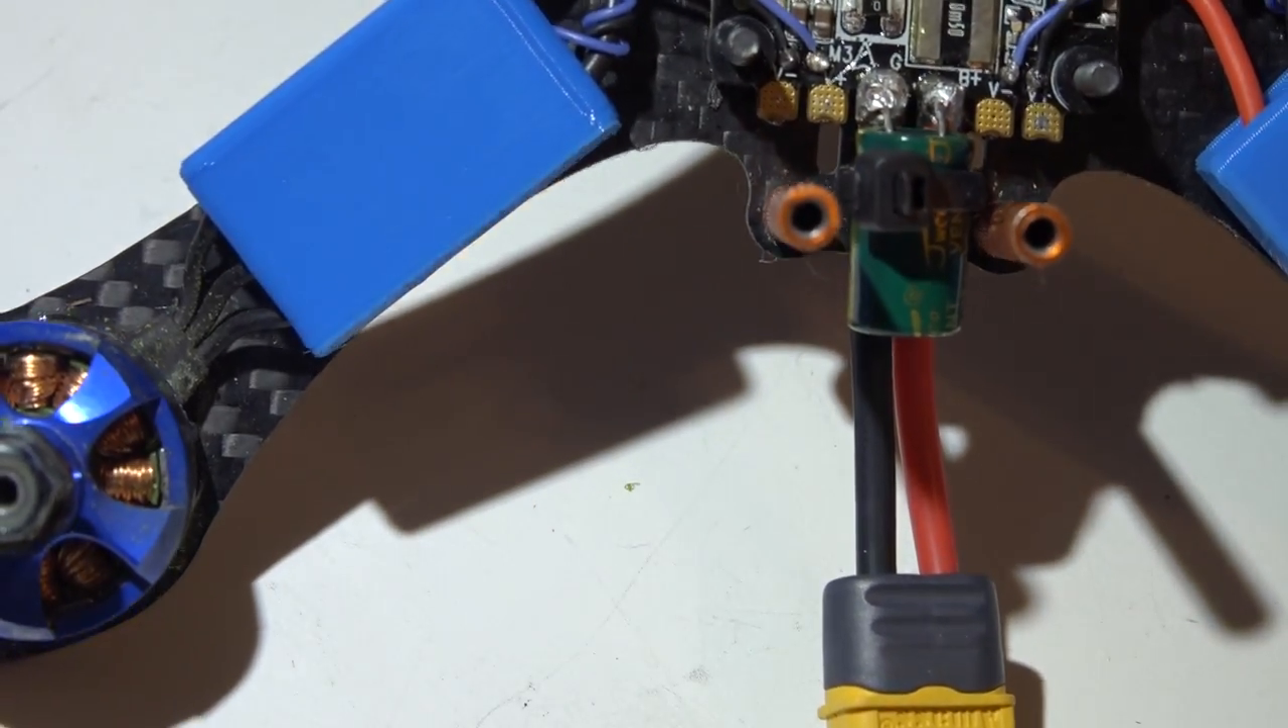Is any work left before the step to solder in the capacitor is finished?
No.